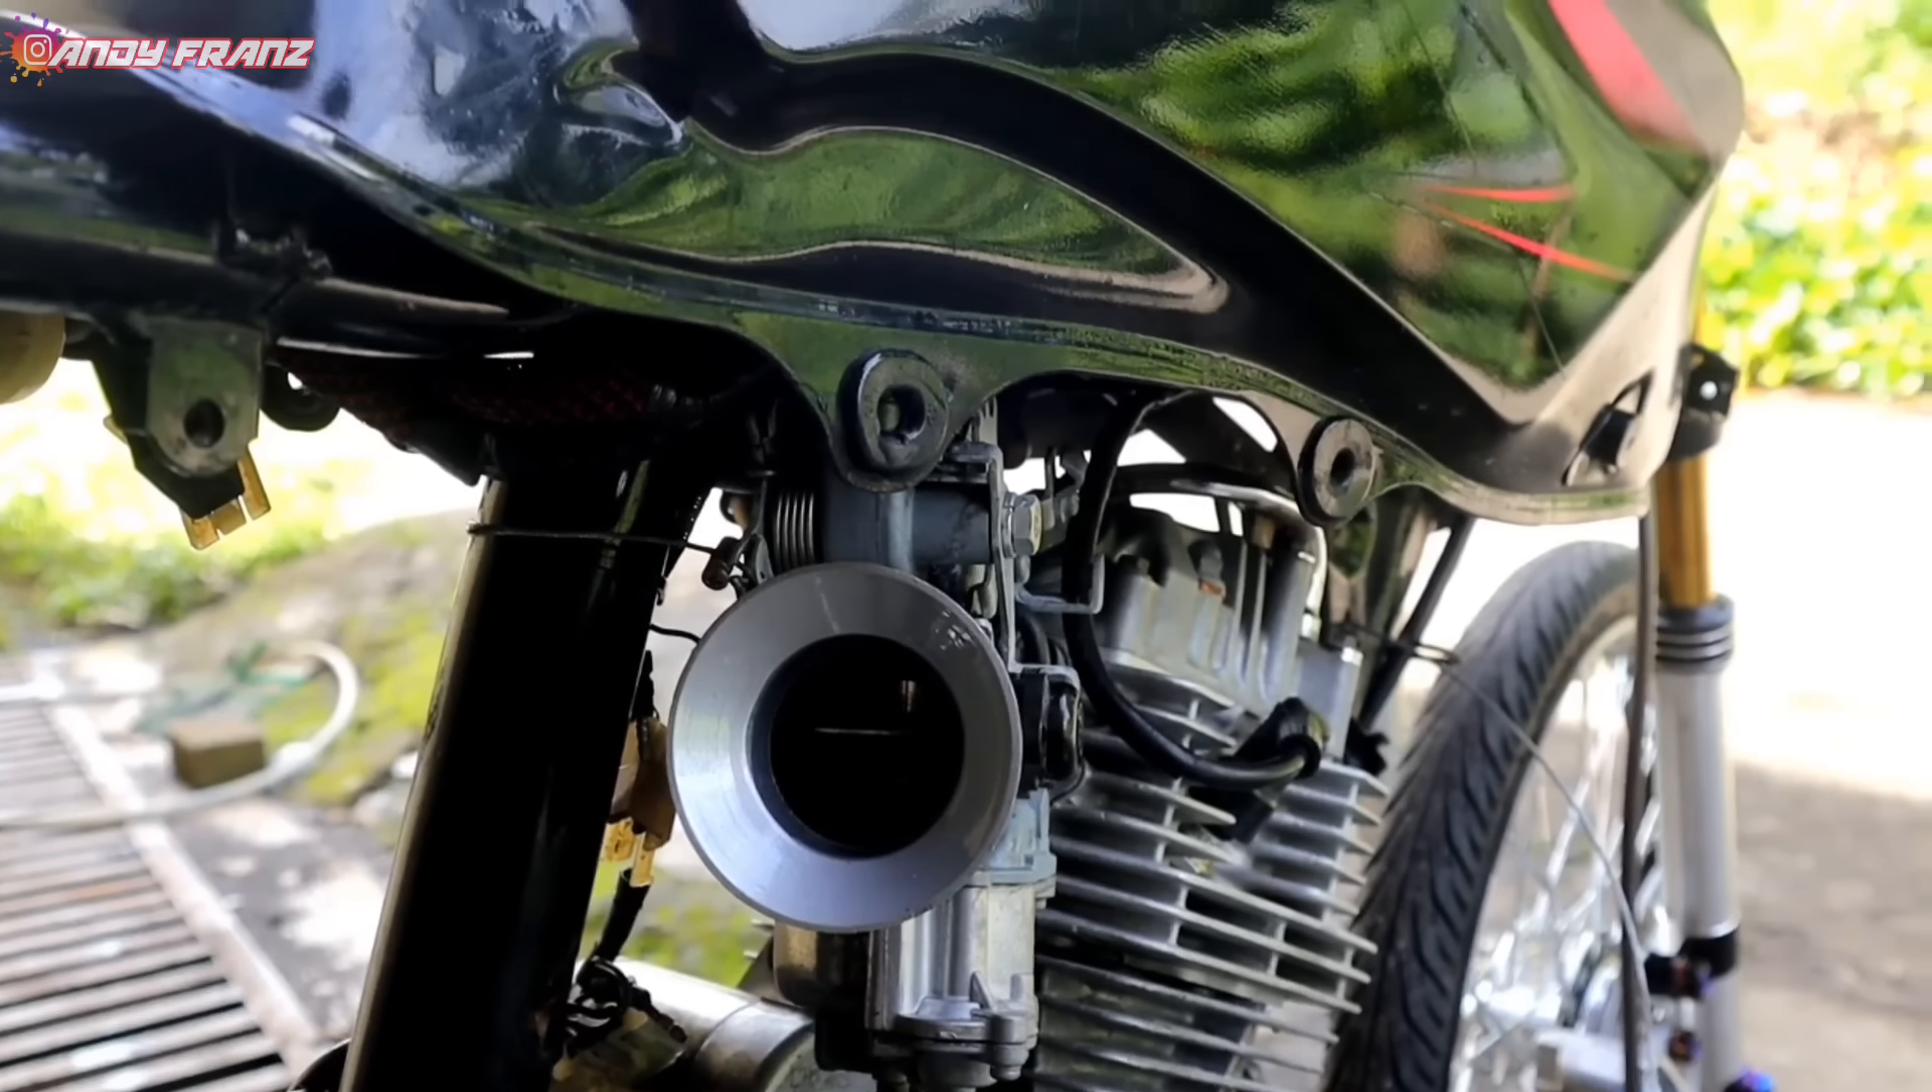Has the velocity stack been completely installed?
Yes.